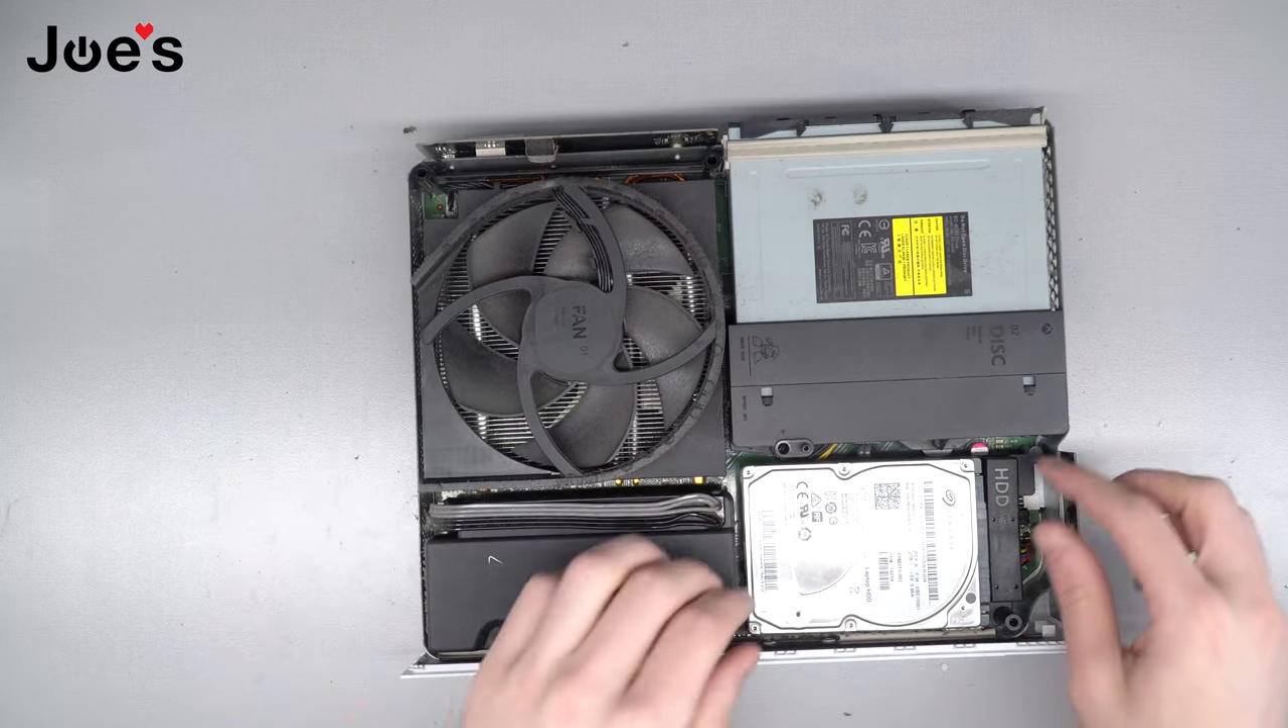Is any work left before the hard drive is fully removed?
Yes.